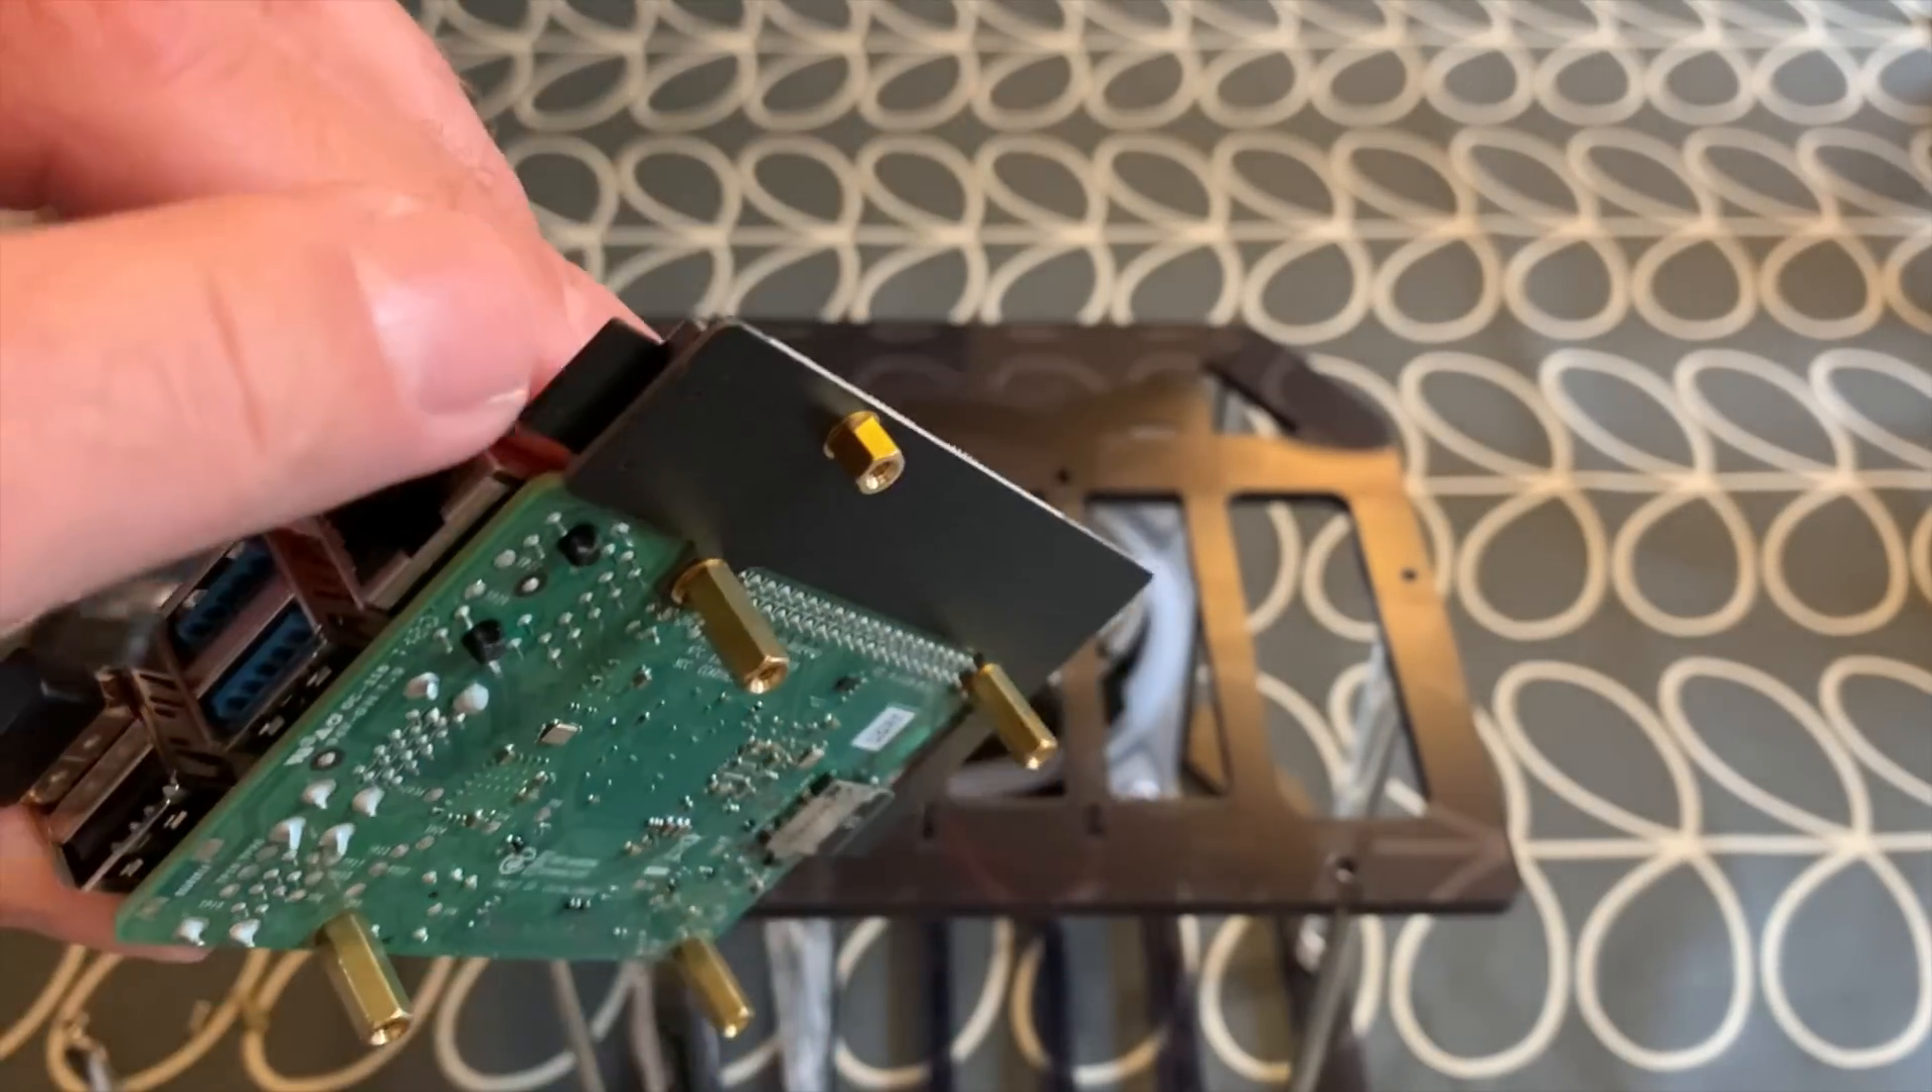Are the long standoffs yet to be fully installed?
No.